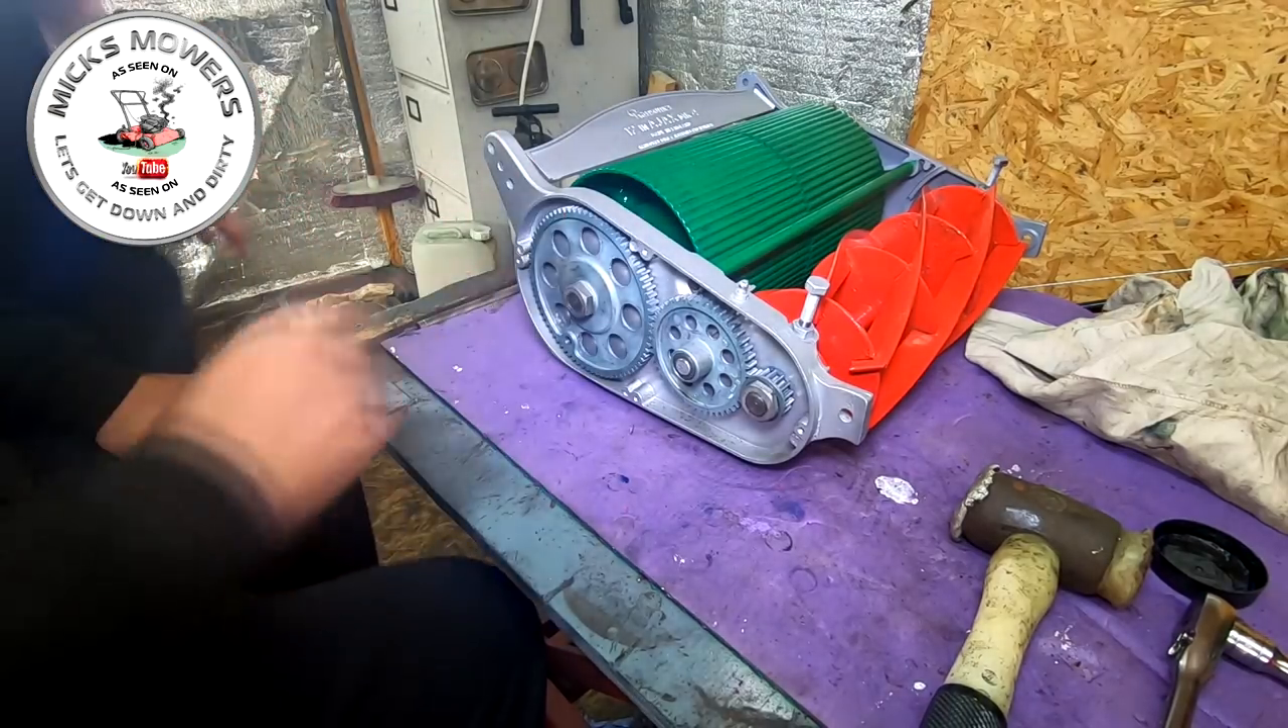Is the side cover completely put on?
No.